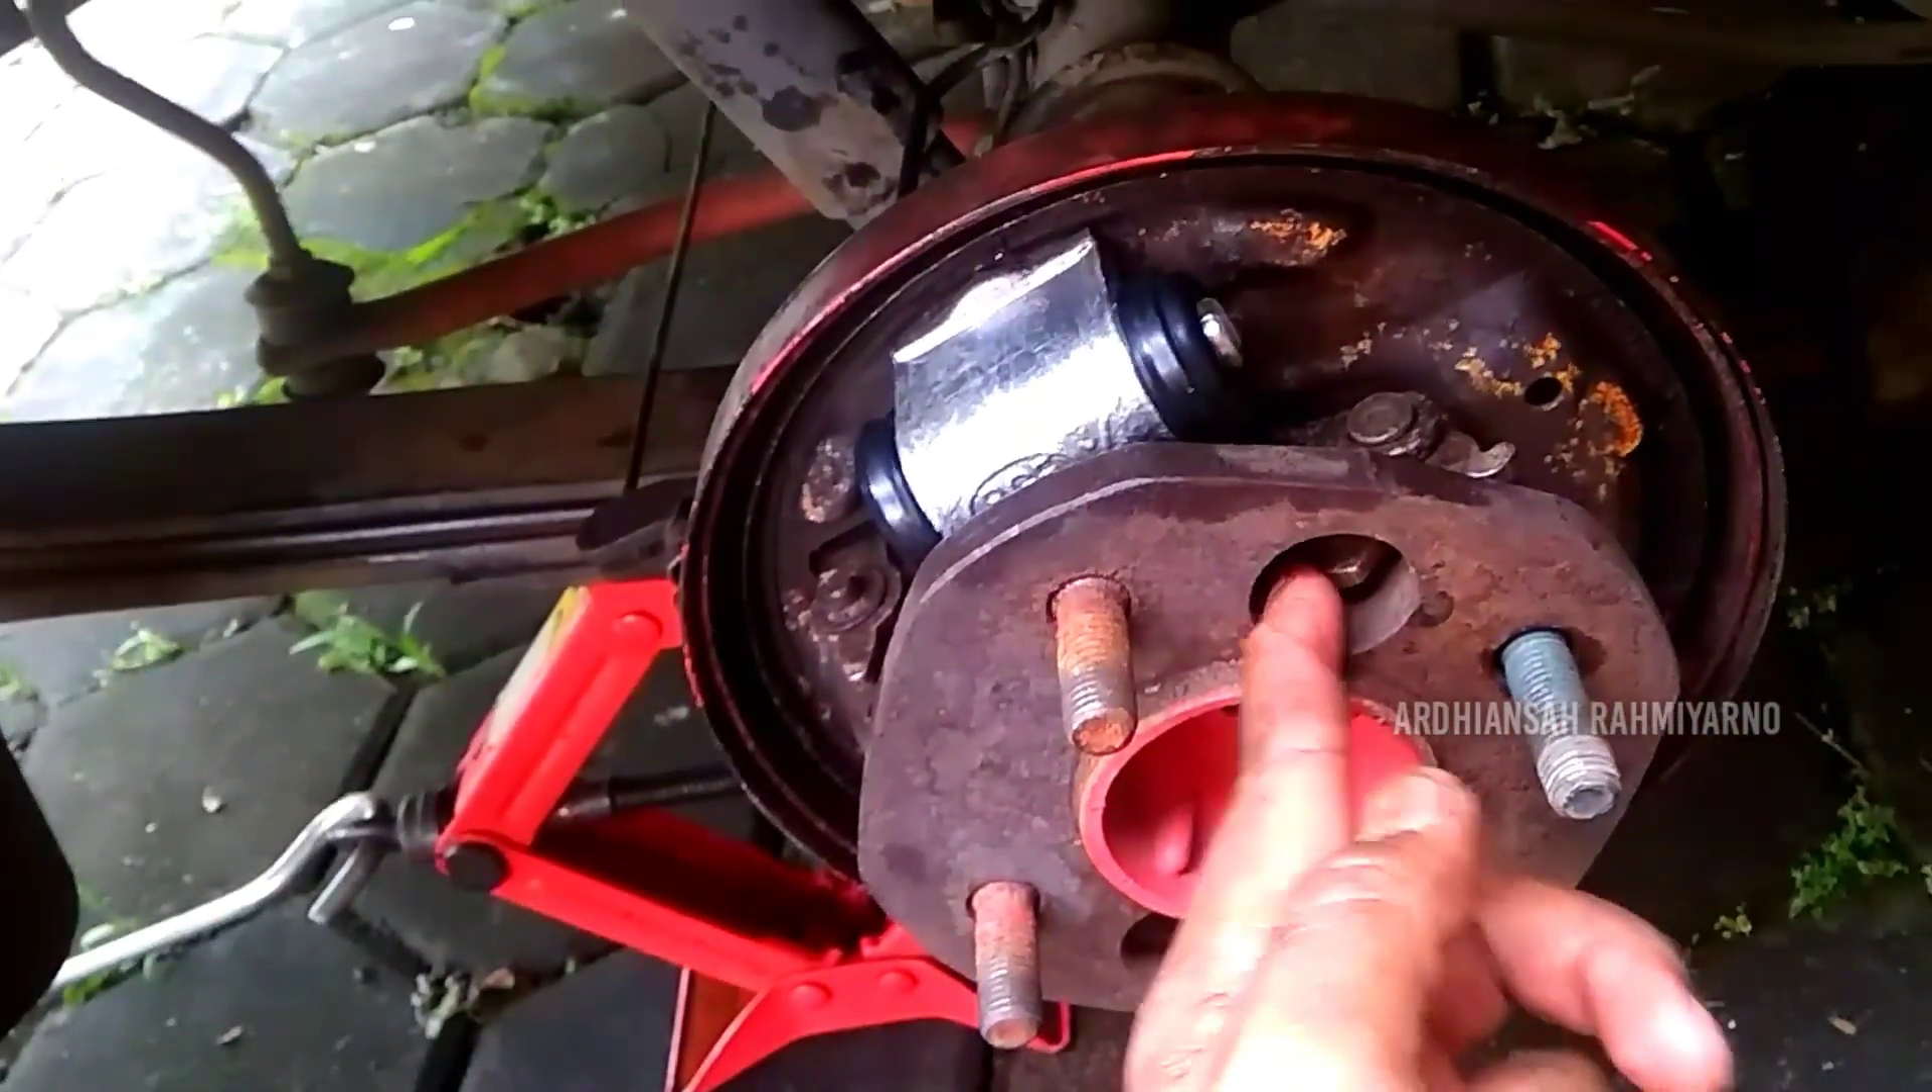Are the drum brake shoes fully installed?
No.